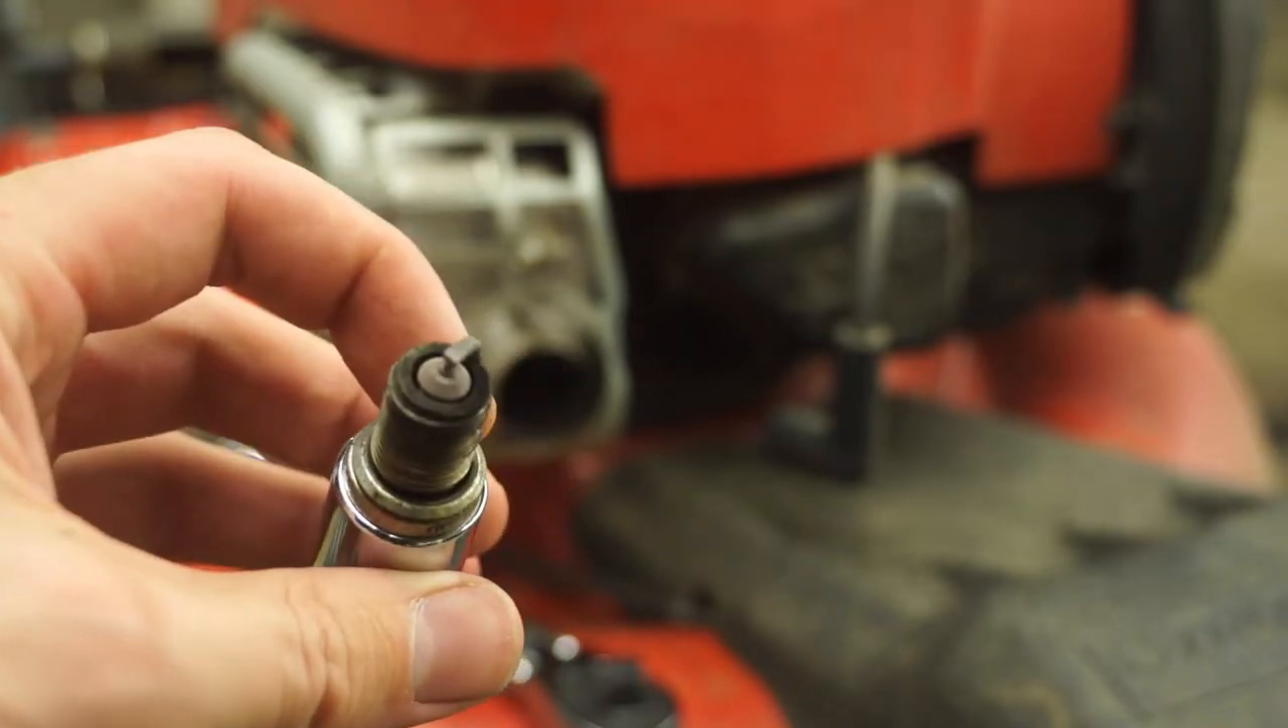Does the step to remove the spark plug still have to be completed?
No.